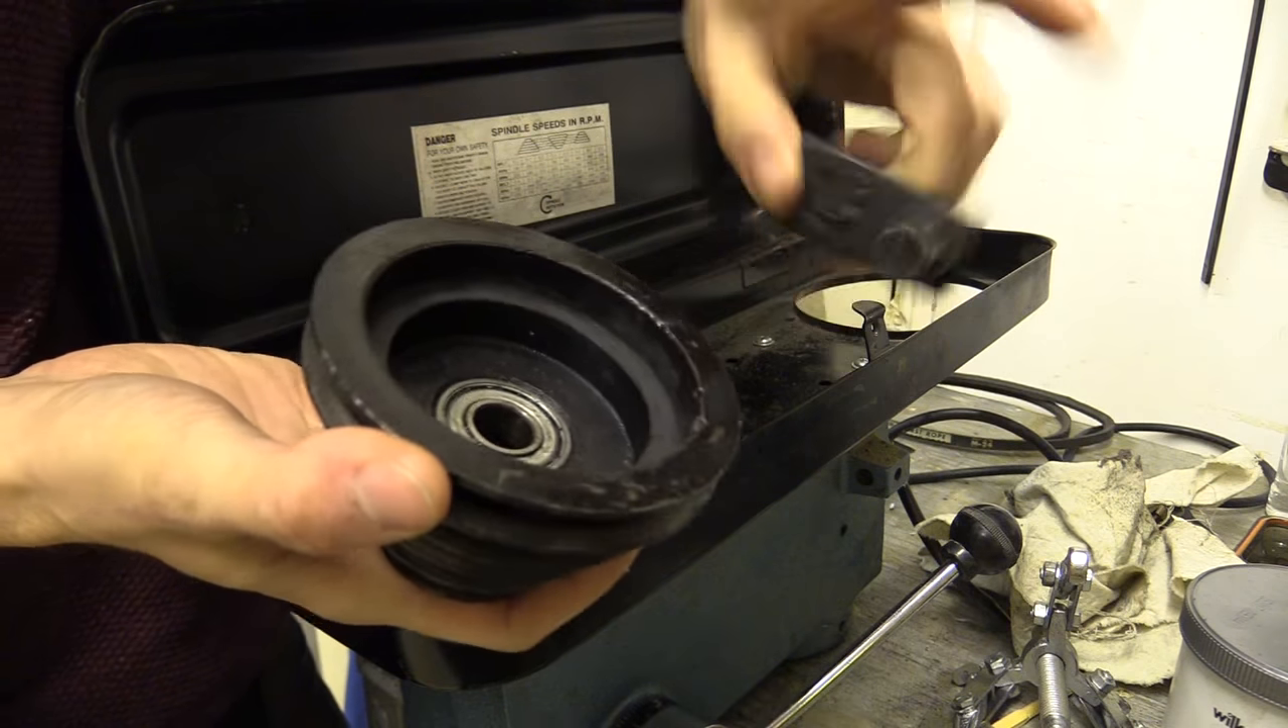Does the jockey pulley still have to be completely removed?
No.